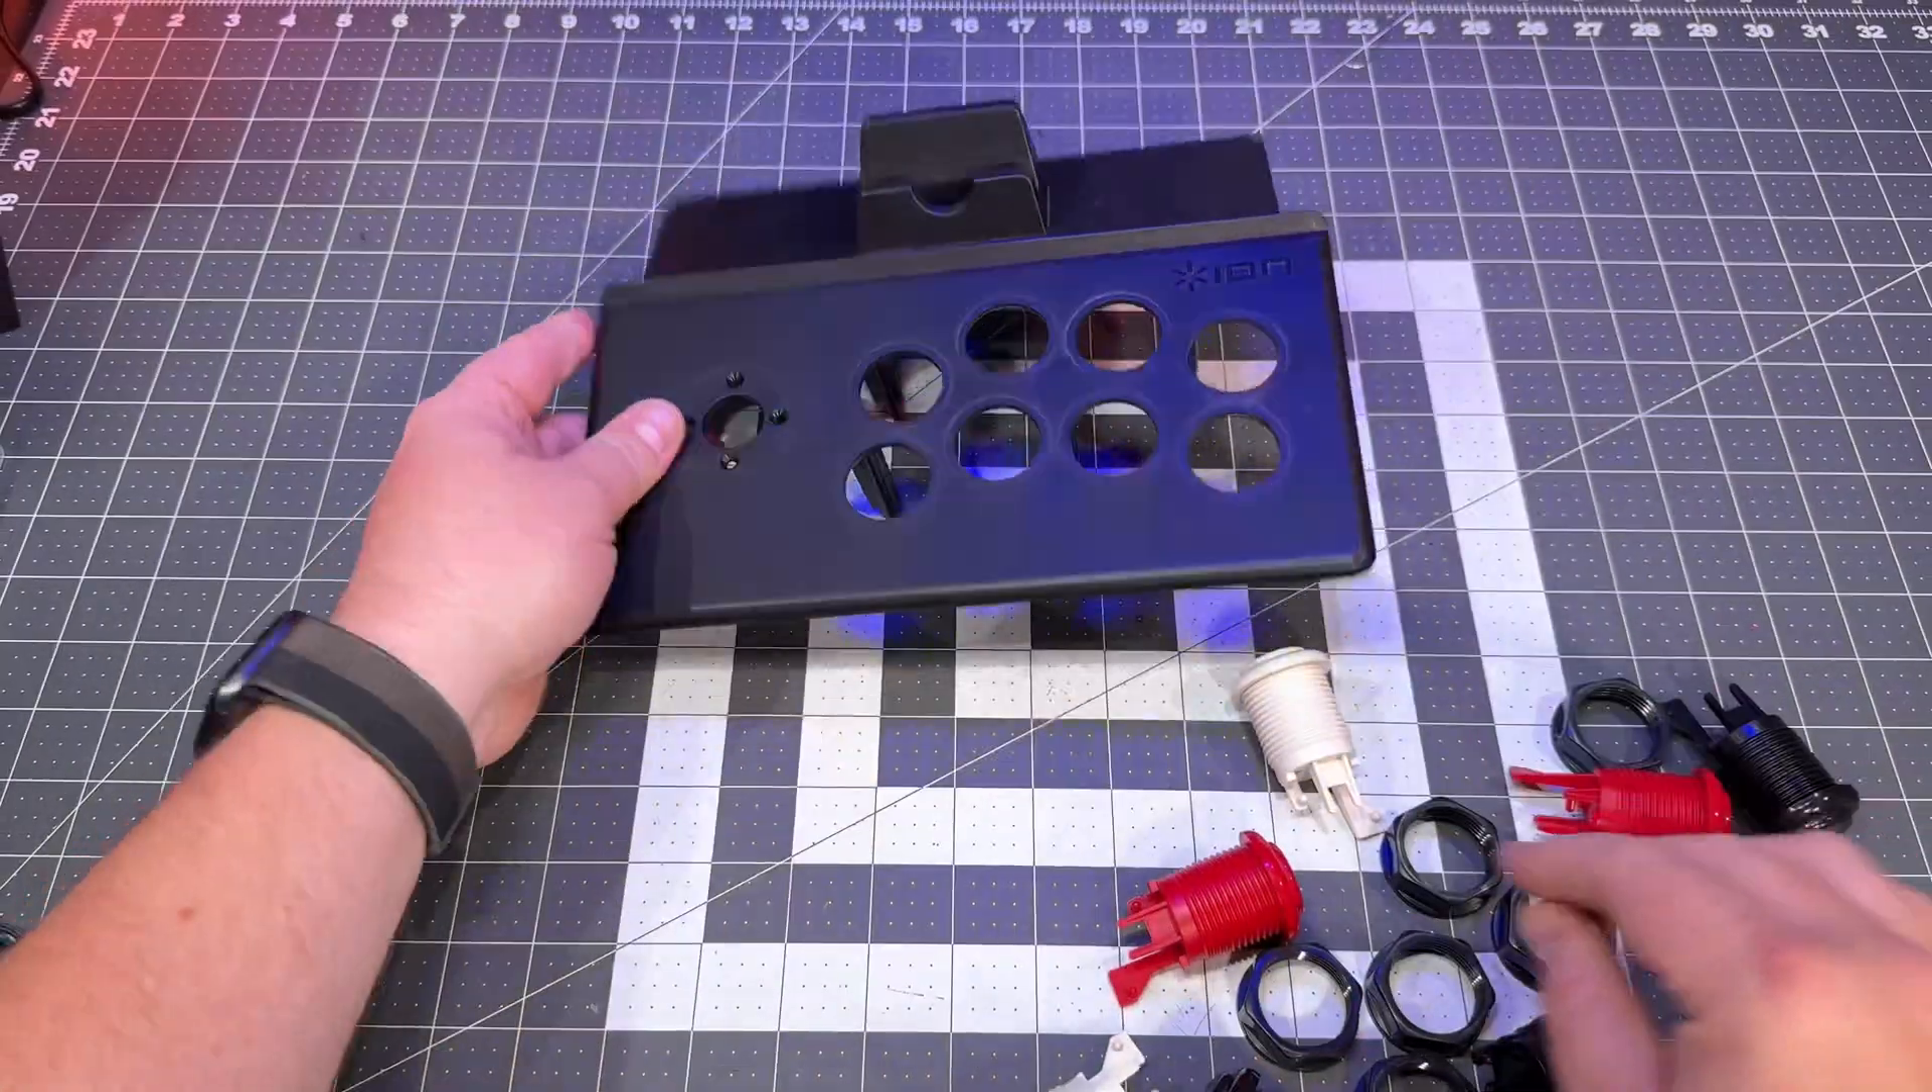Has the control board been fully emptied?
Yes.